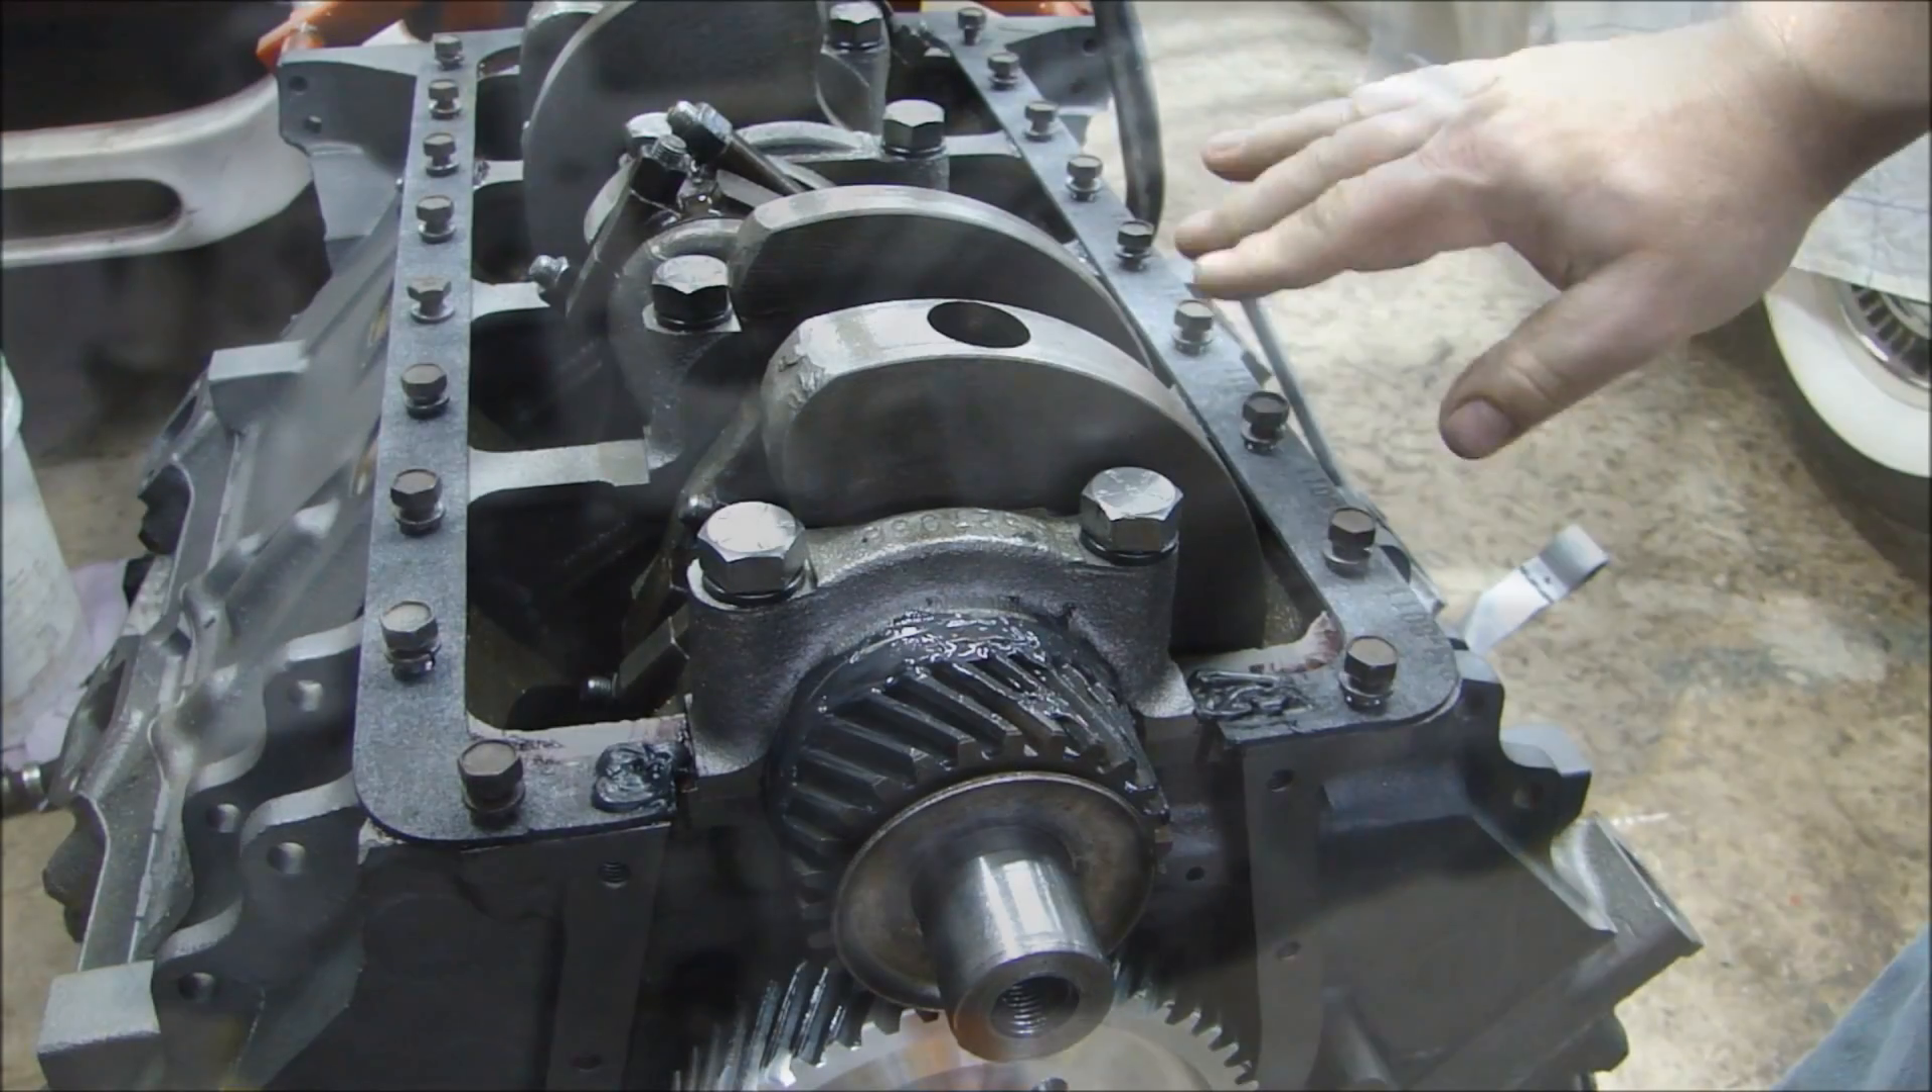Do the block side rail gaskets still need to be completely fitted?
No.